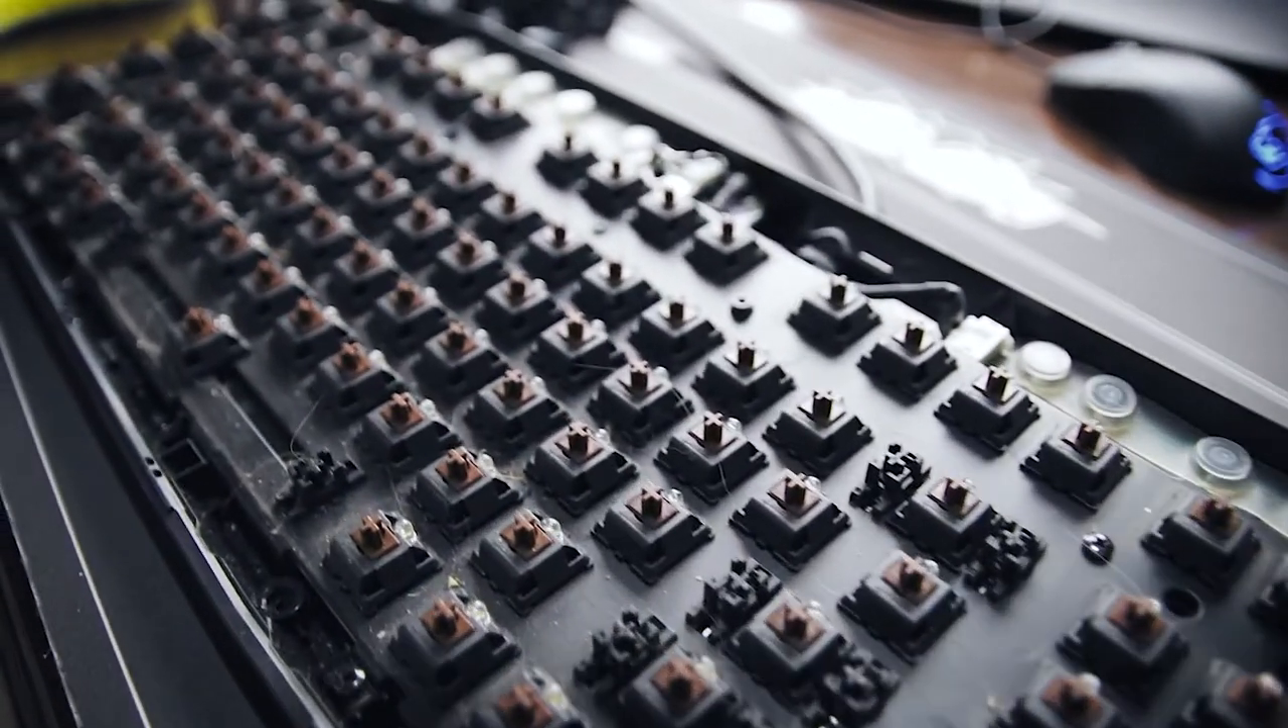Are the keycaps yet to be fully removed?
No.